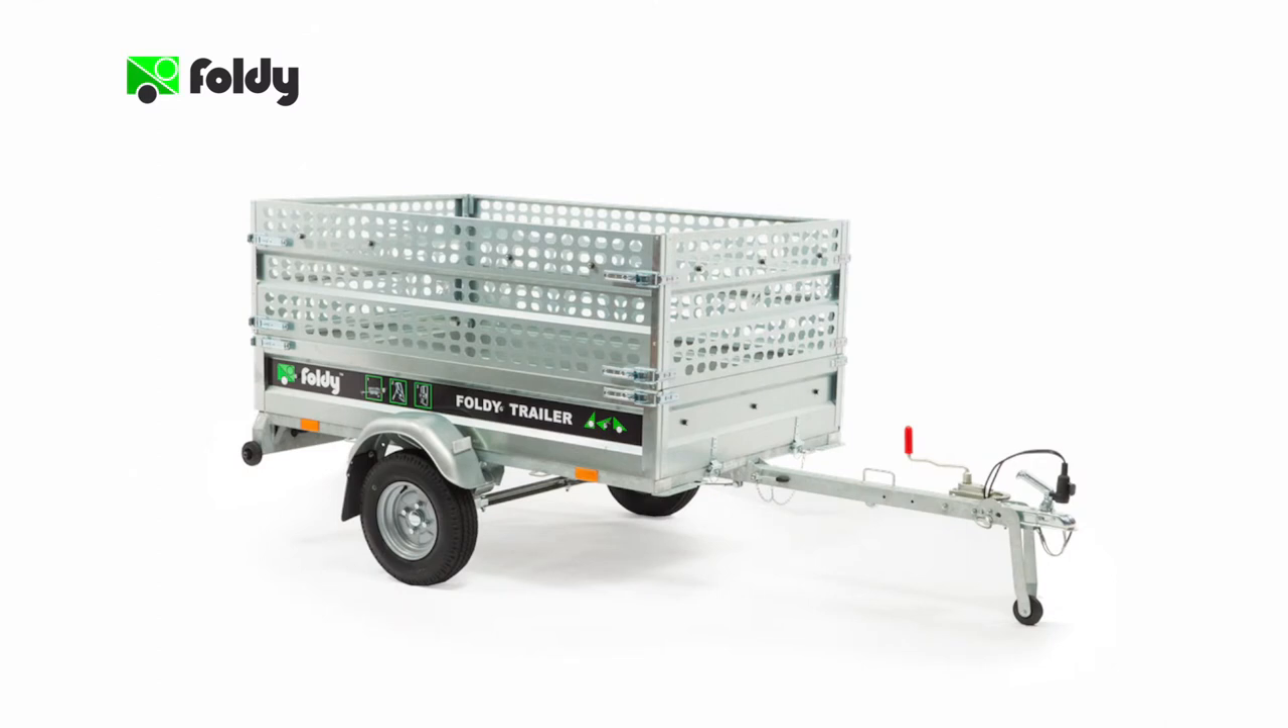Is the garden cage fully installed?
Yes.